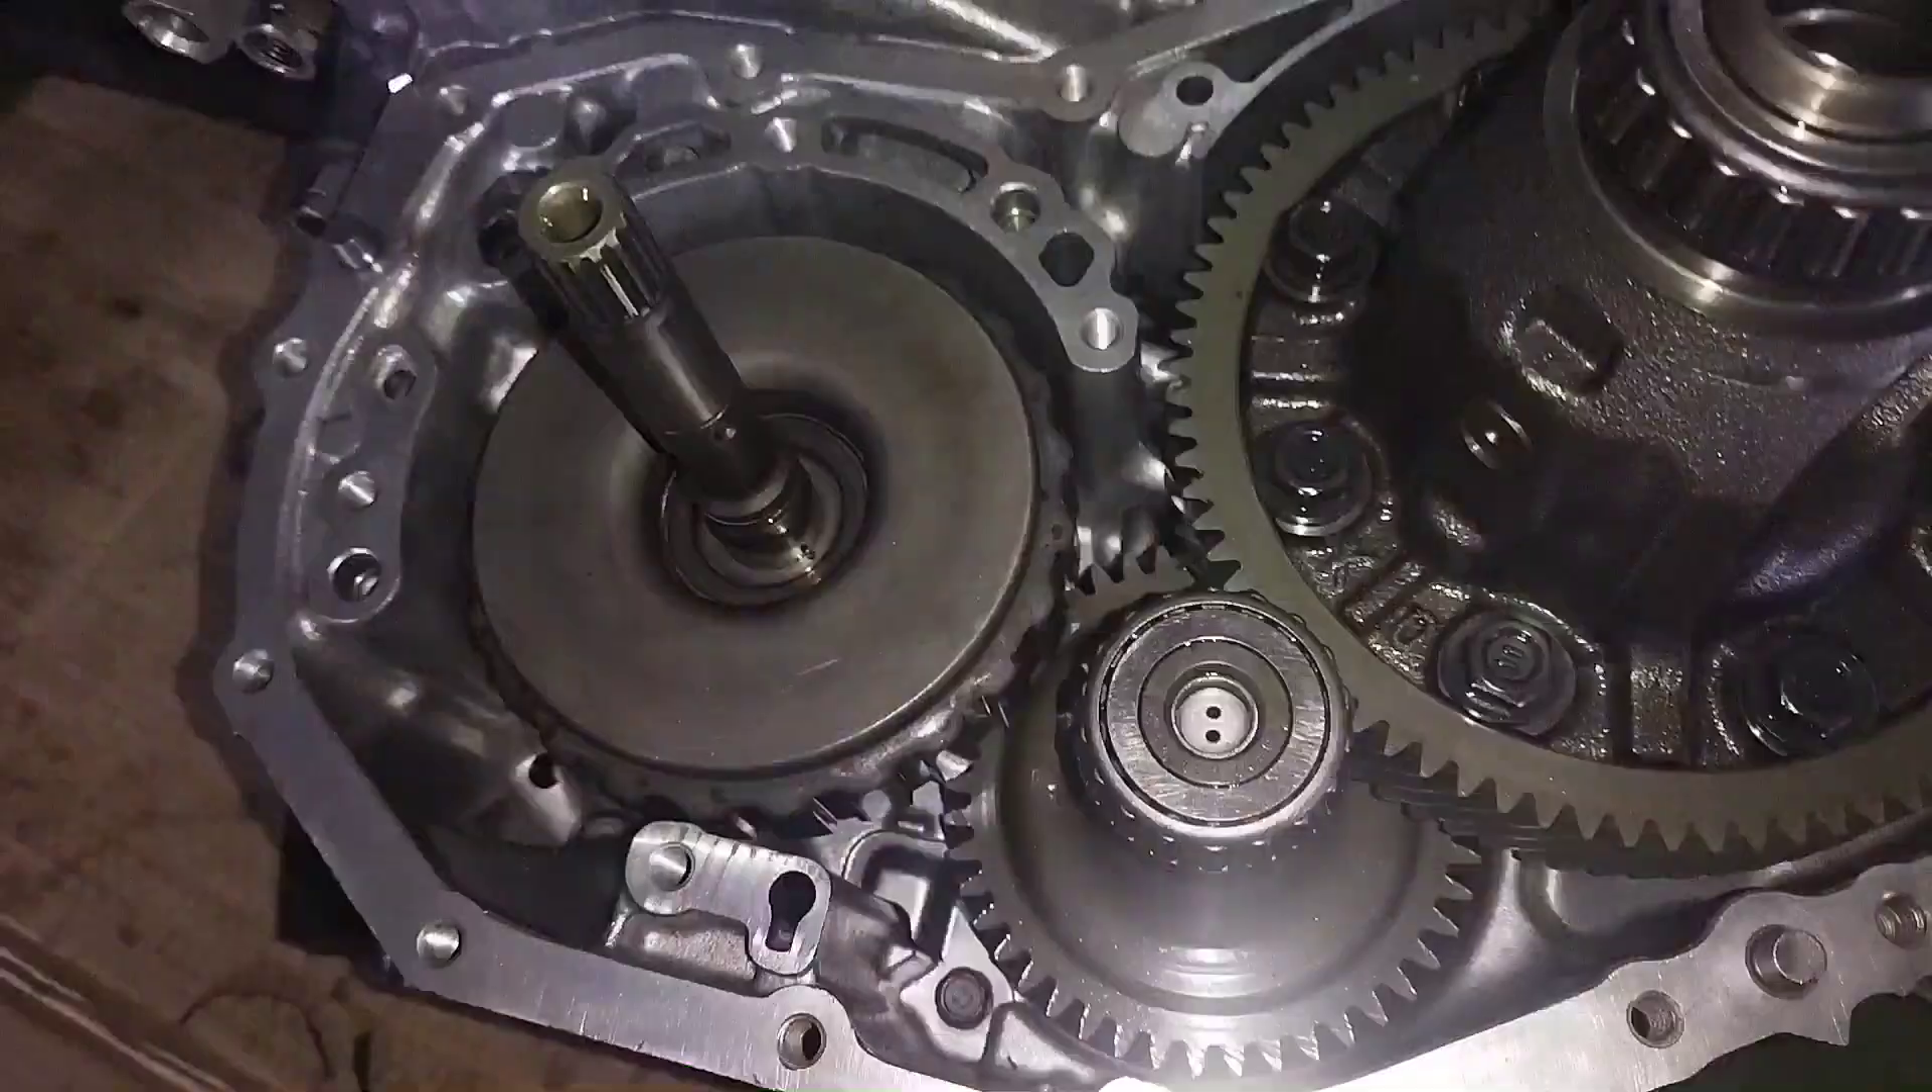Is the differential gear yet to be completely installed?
No.